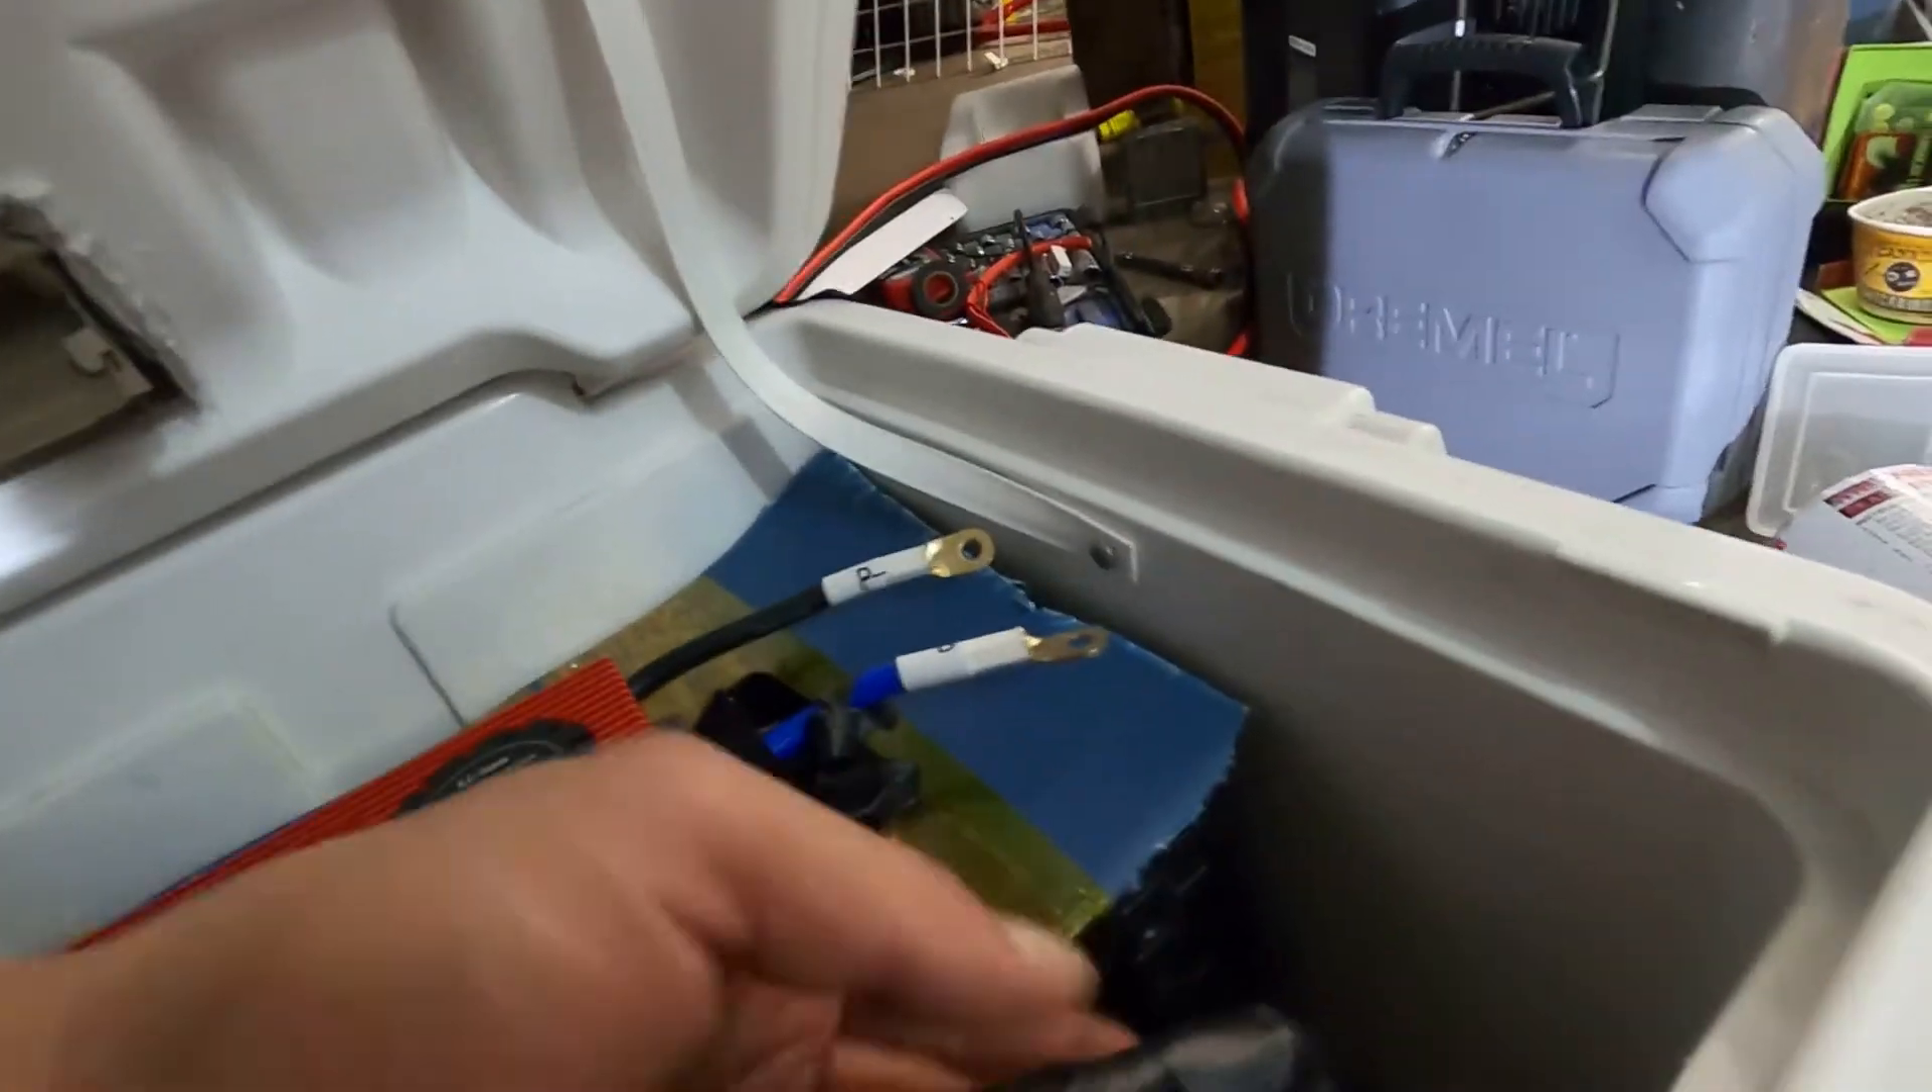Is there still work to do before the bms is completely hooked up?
Yes.